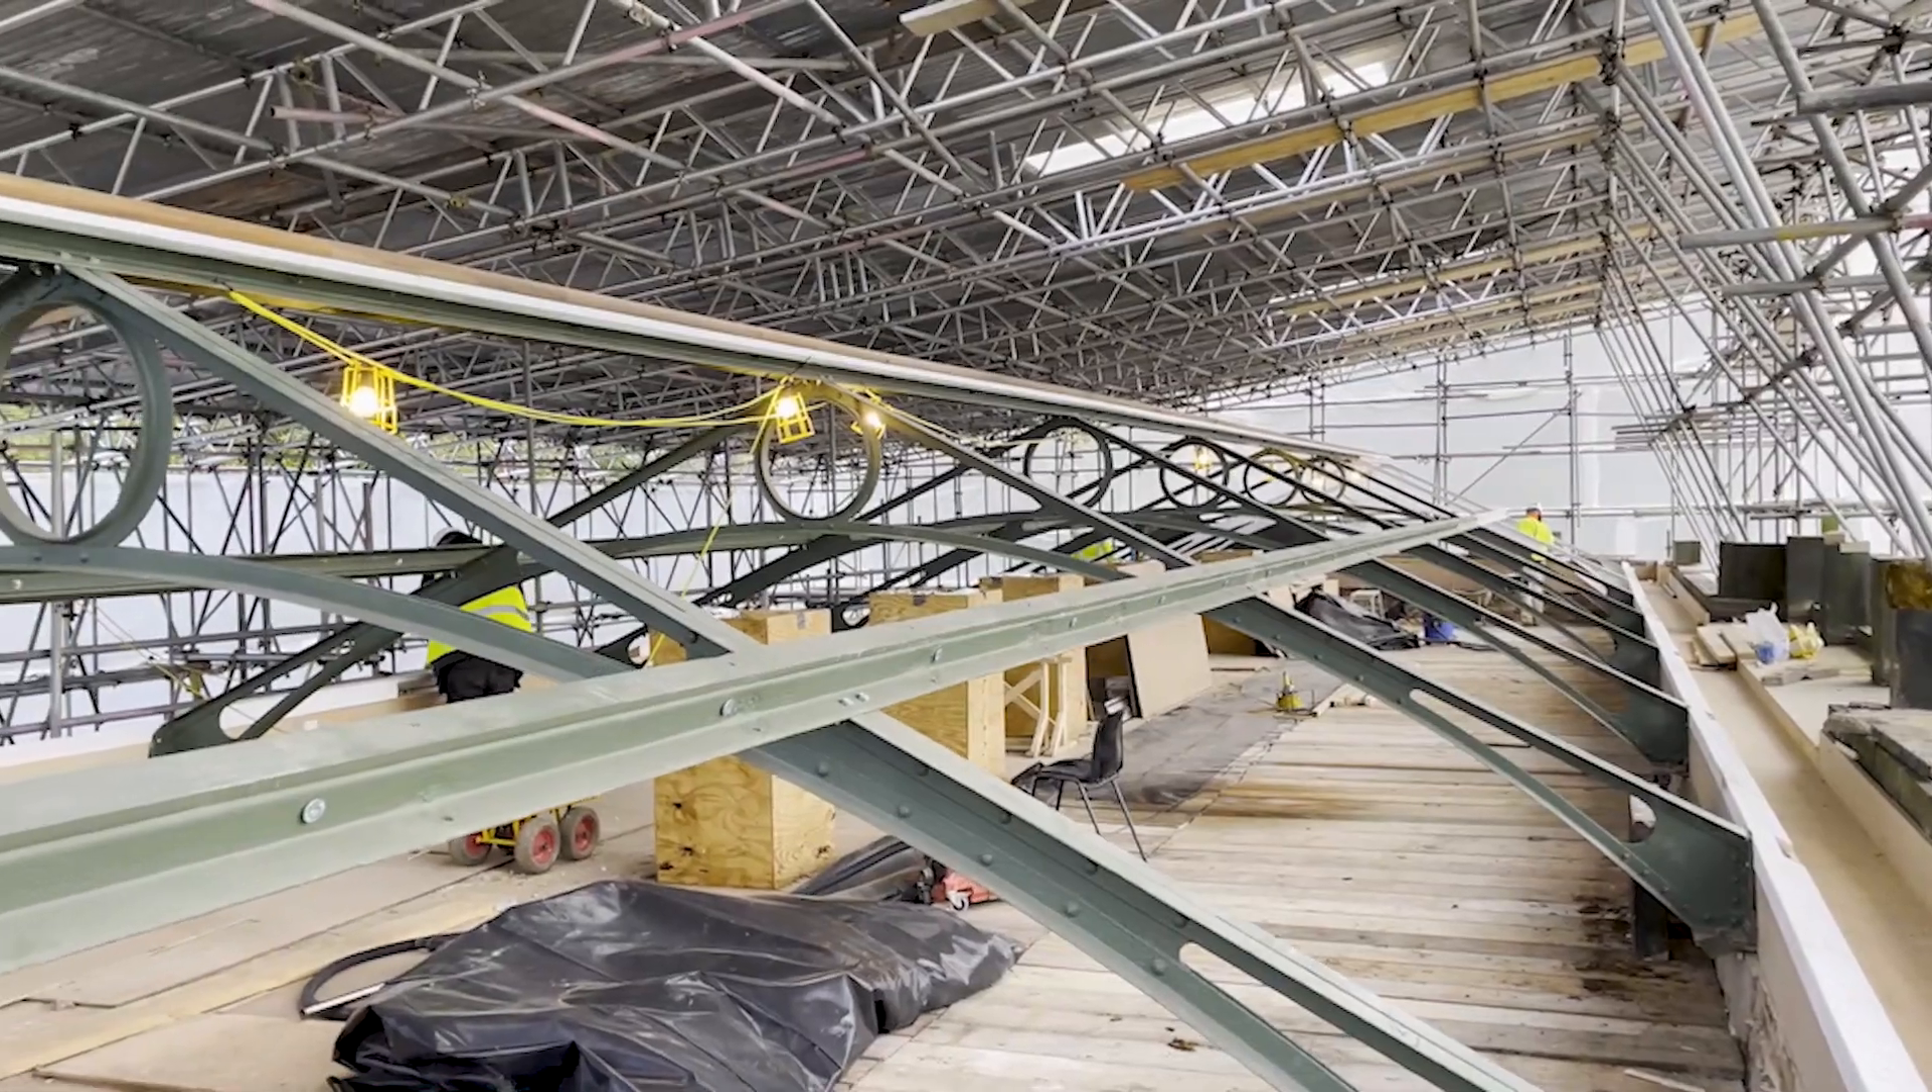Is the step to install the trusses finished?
Yes.